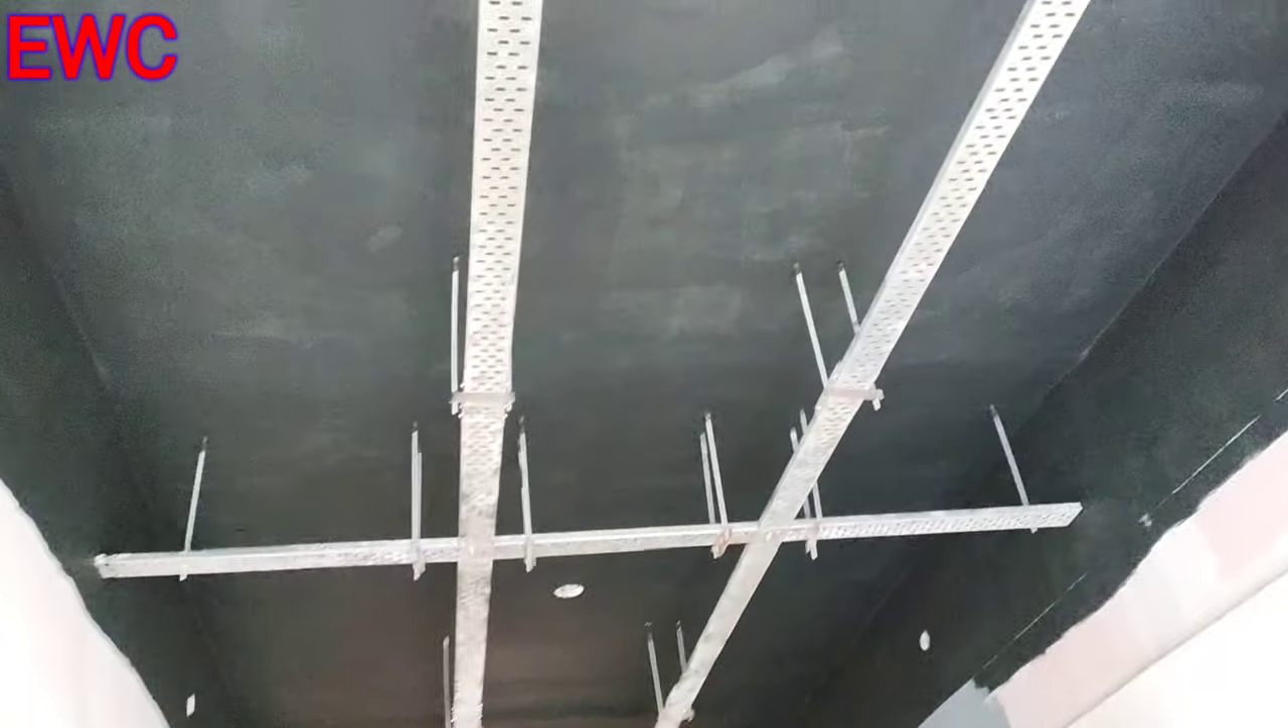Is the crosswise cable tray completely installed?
Yes.